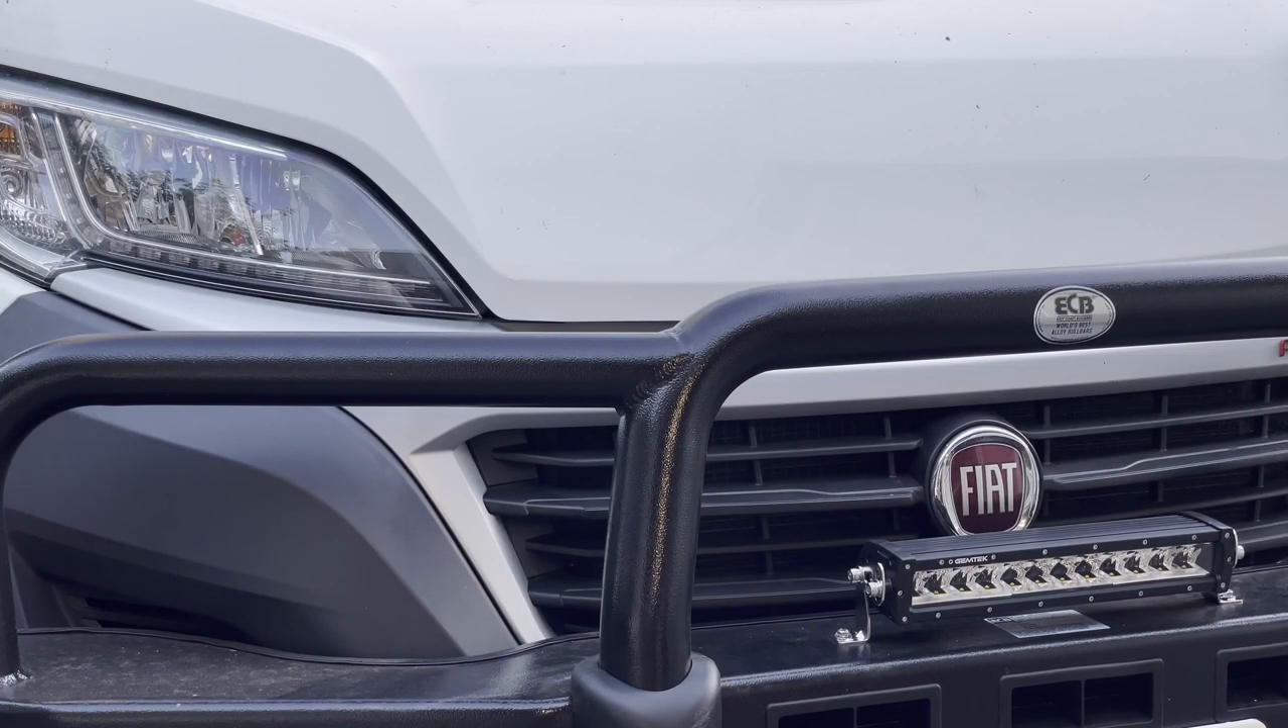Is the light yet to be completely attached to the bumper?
No.